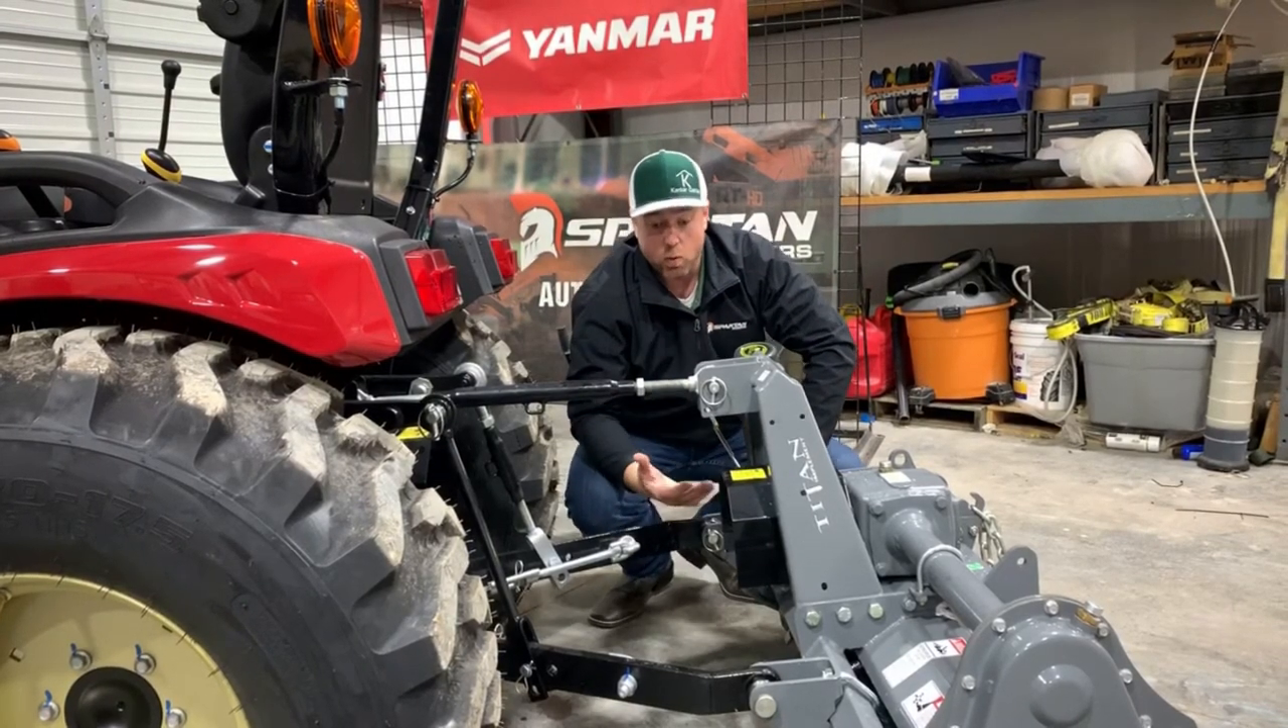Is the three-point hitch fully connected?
Yes.